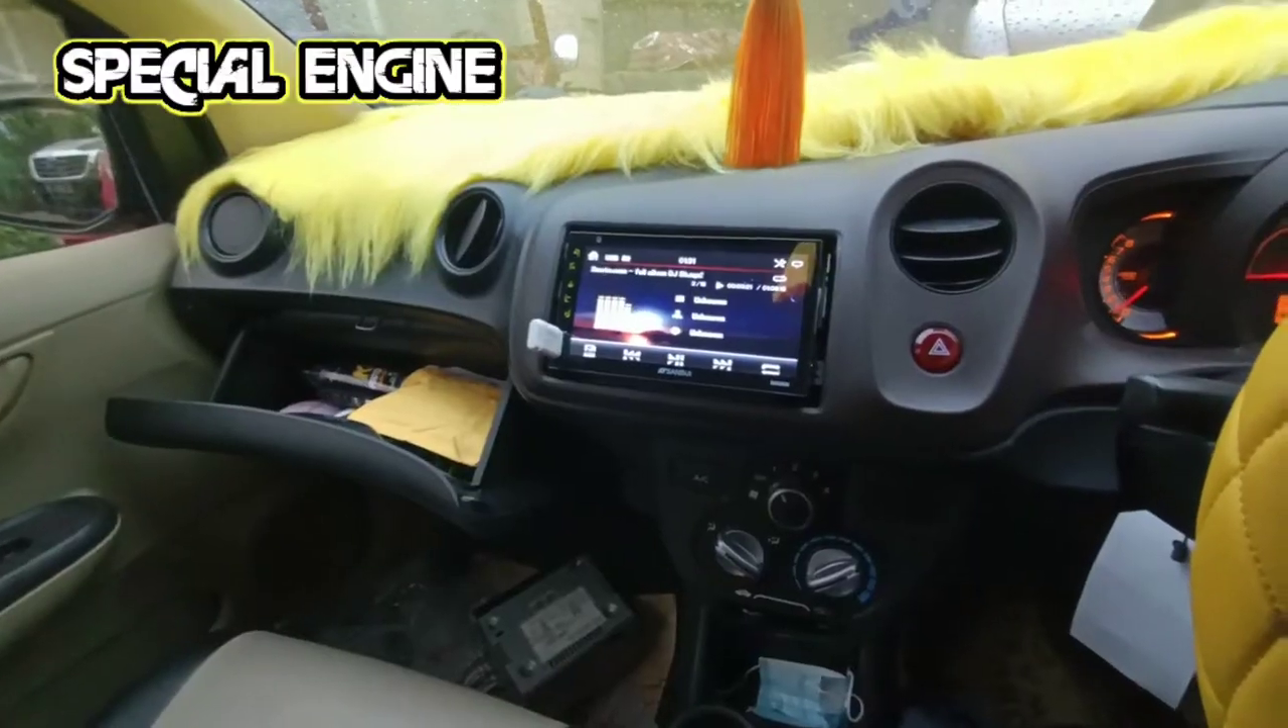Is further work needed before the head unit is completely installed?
No.